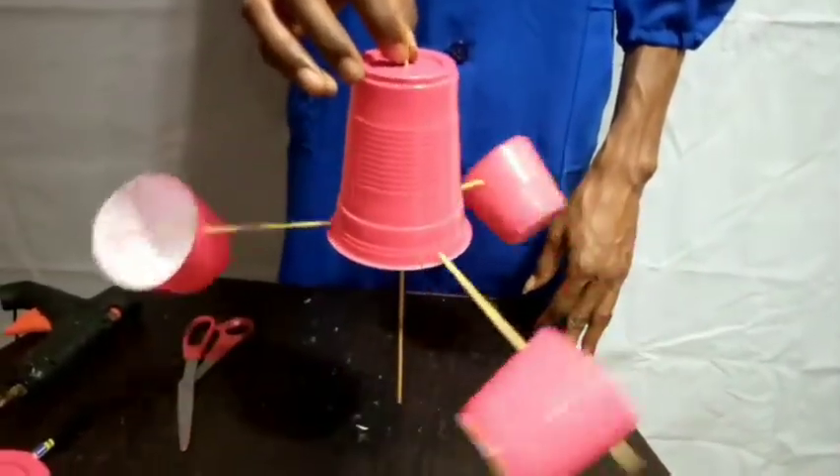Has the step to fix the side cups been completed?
Yes.